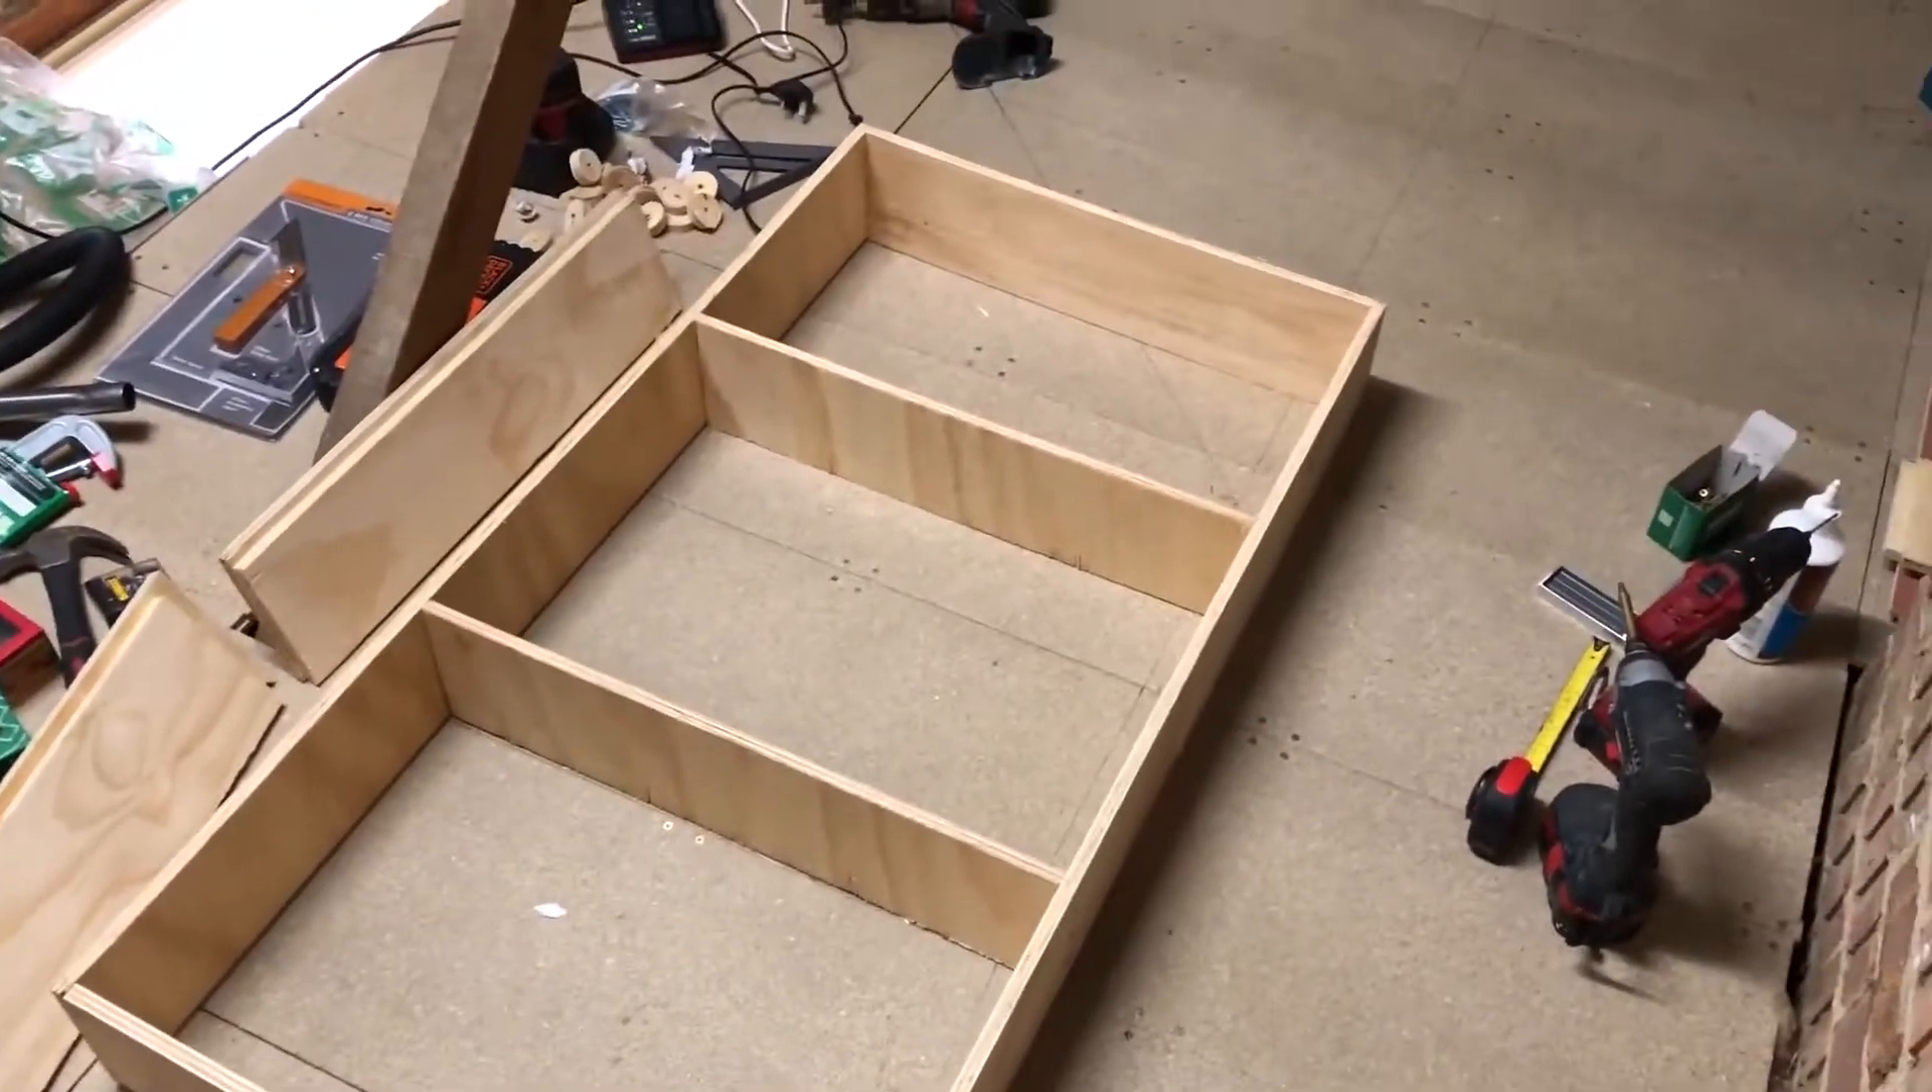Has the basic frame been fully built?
Yes.